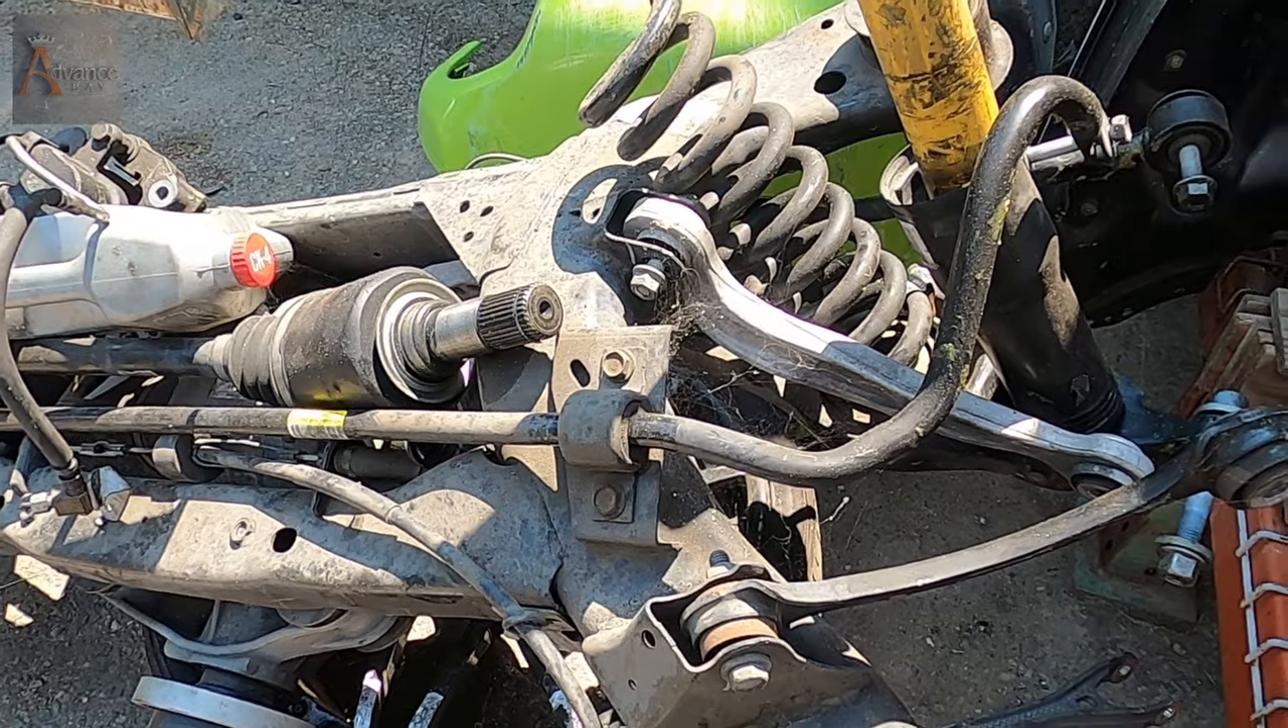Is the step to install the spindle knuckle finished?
No.